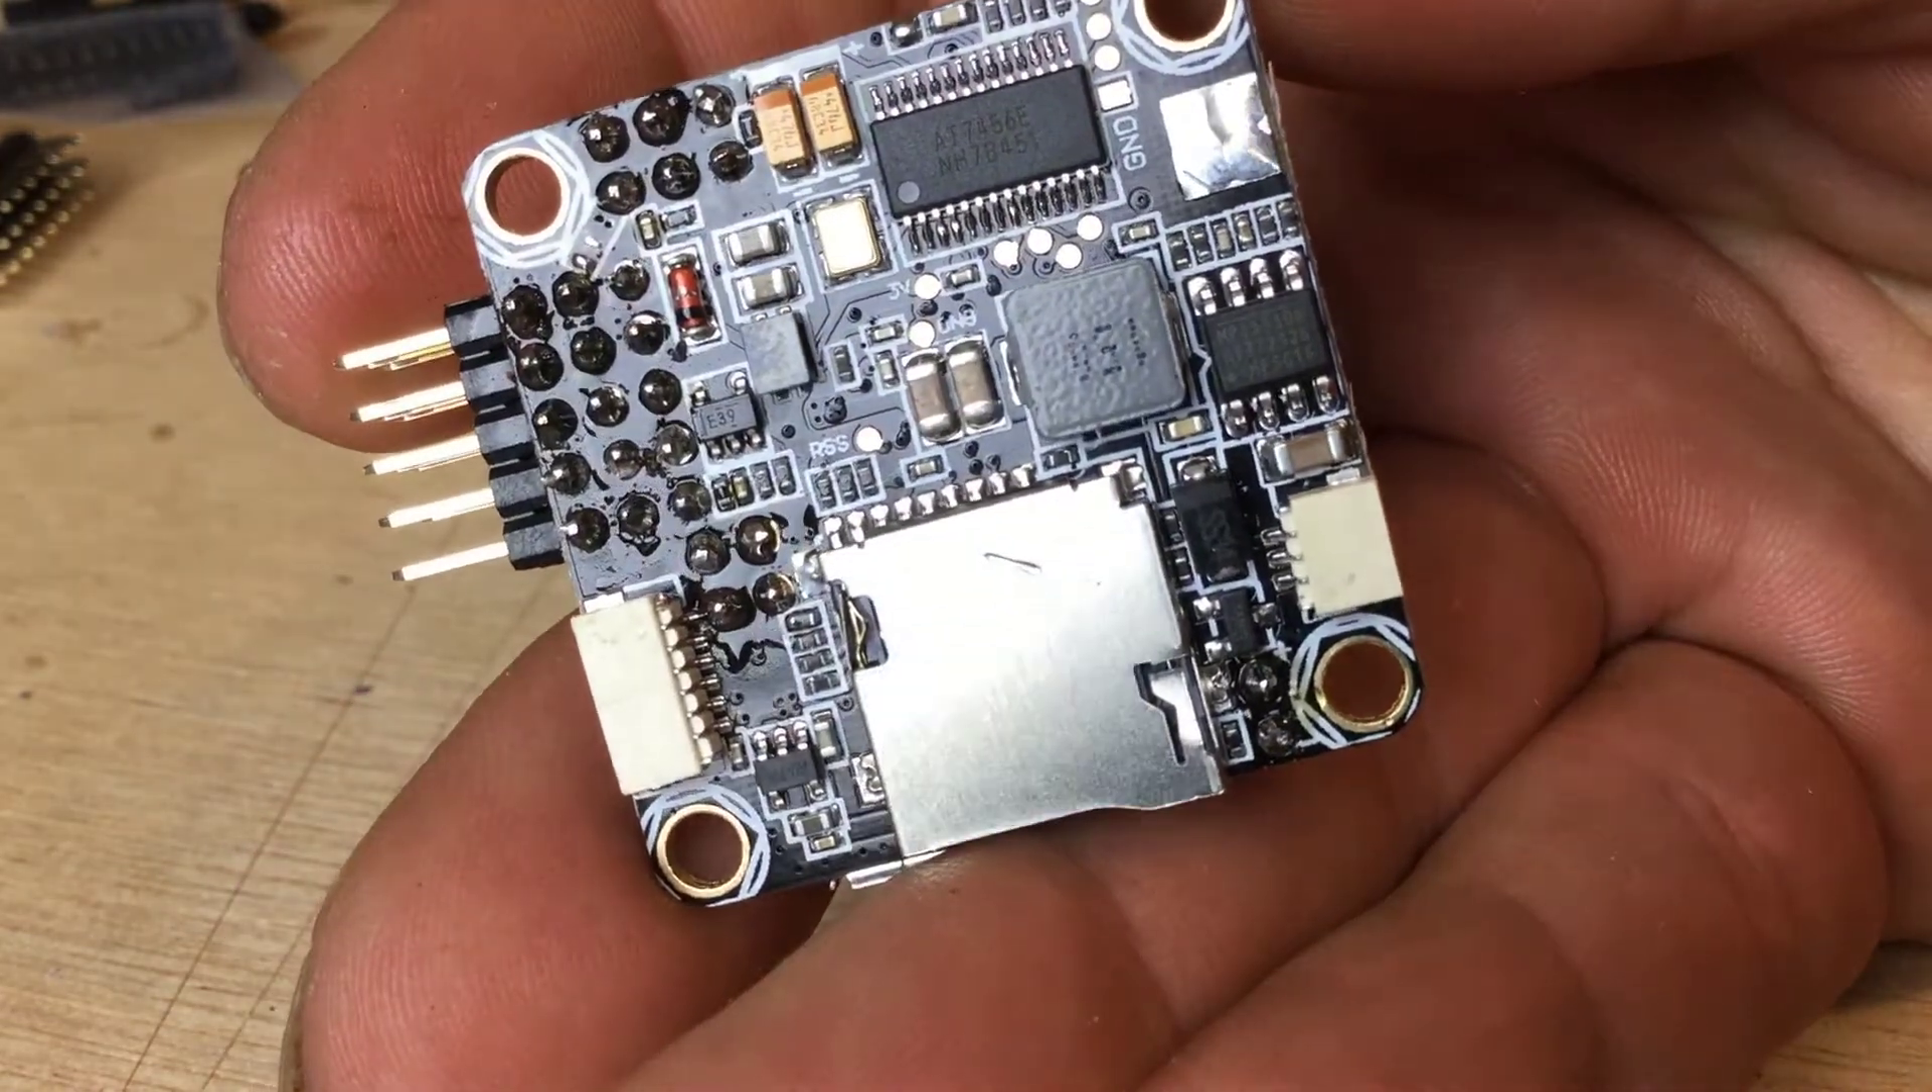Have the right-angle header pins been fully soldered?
Yes.